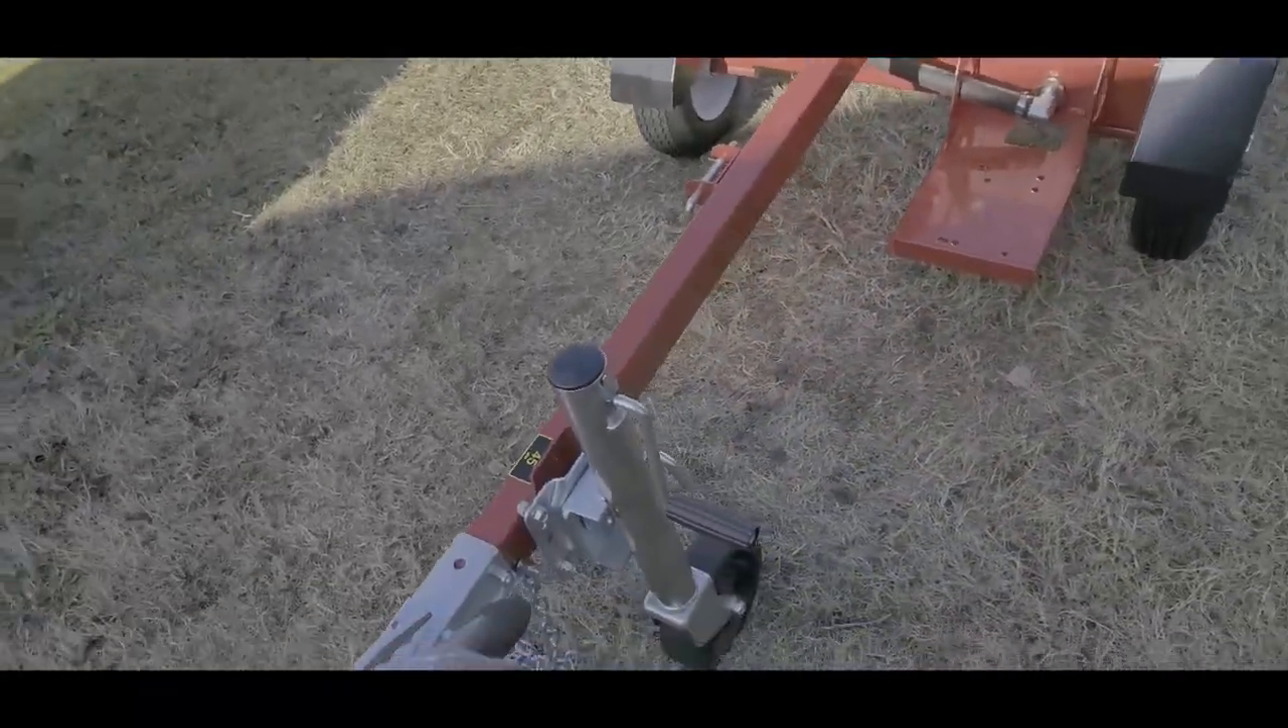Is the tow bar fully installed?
Yes.